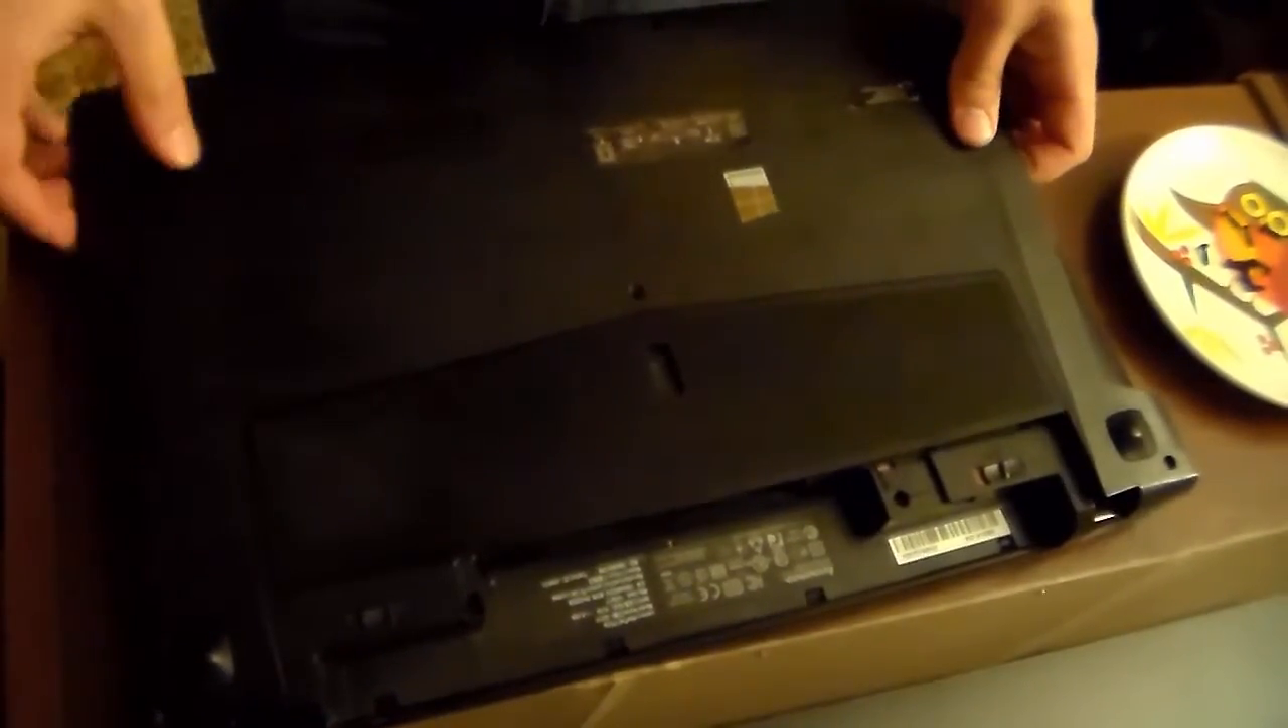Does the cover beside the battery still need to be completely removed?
Yes.